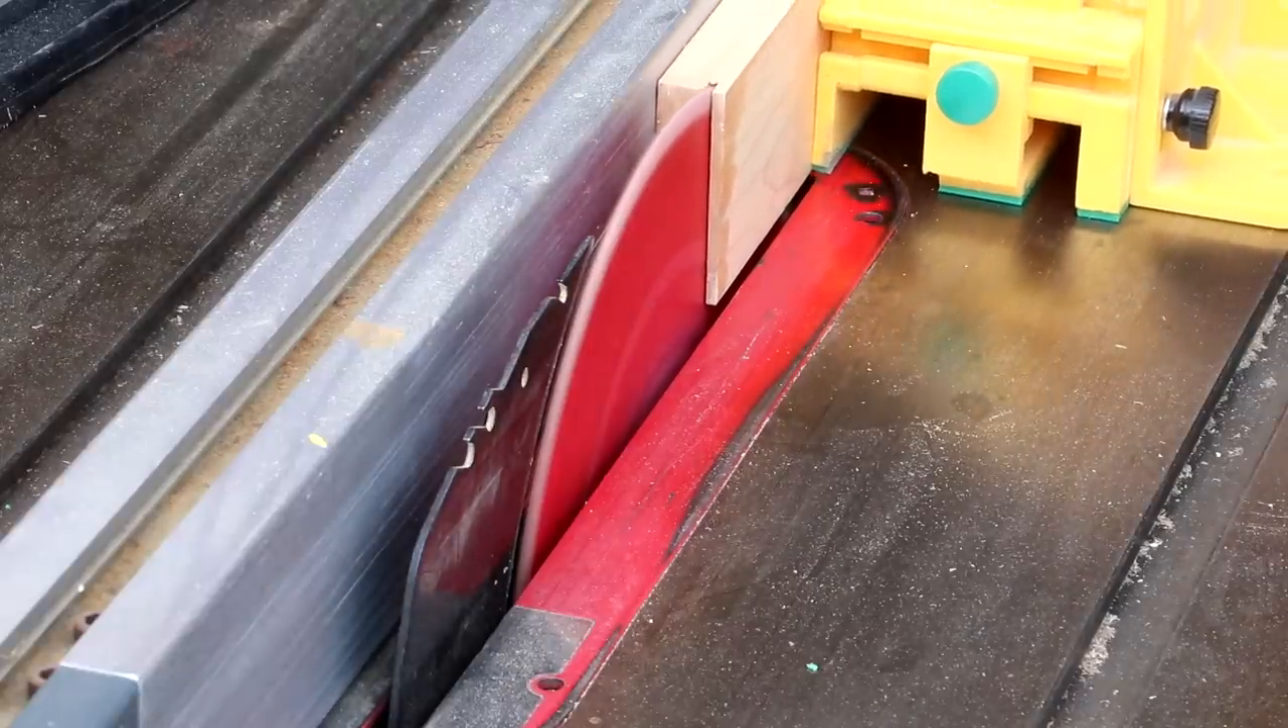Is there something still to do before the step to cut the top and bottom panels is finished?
Yes.